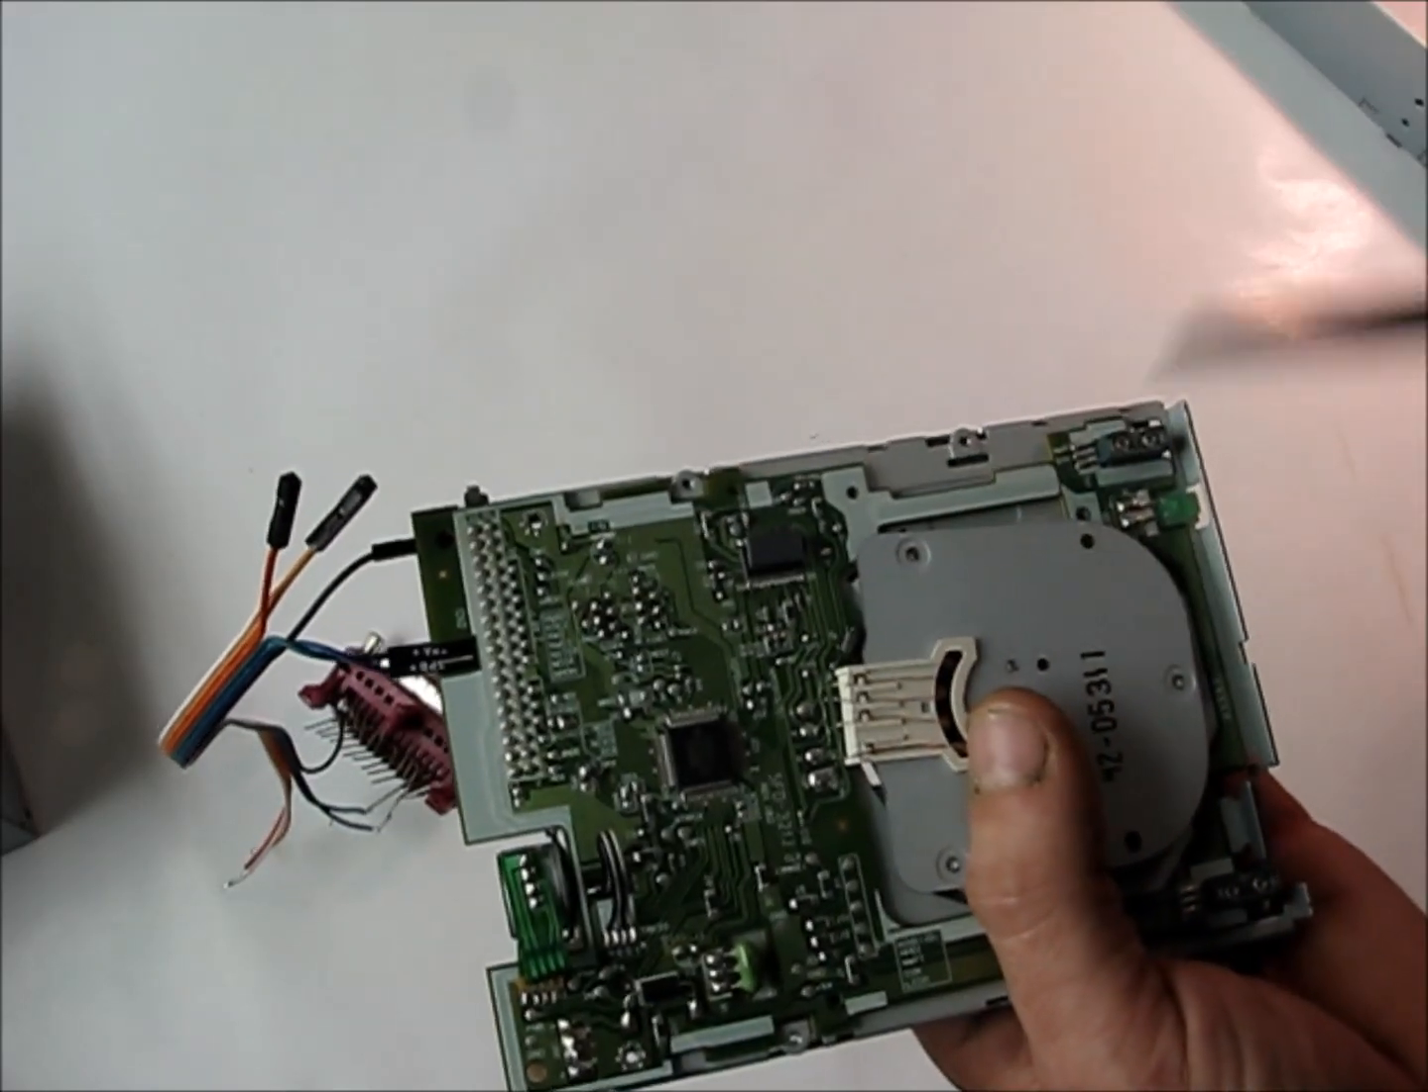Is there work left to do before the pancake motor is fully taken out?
Yes.